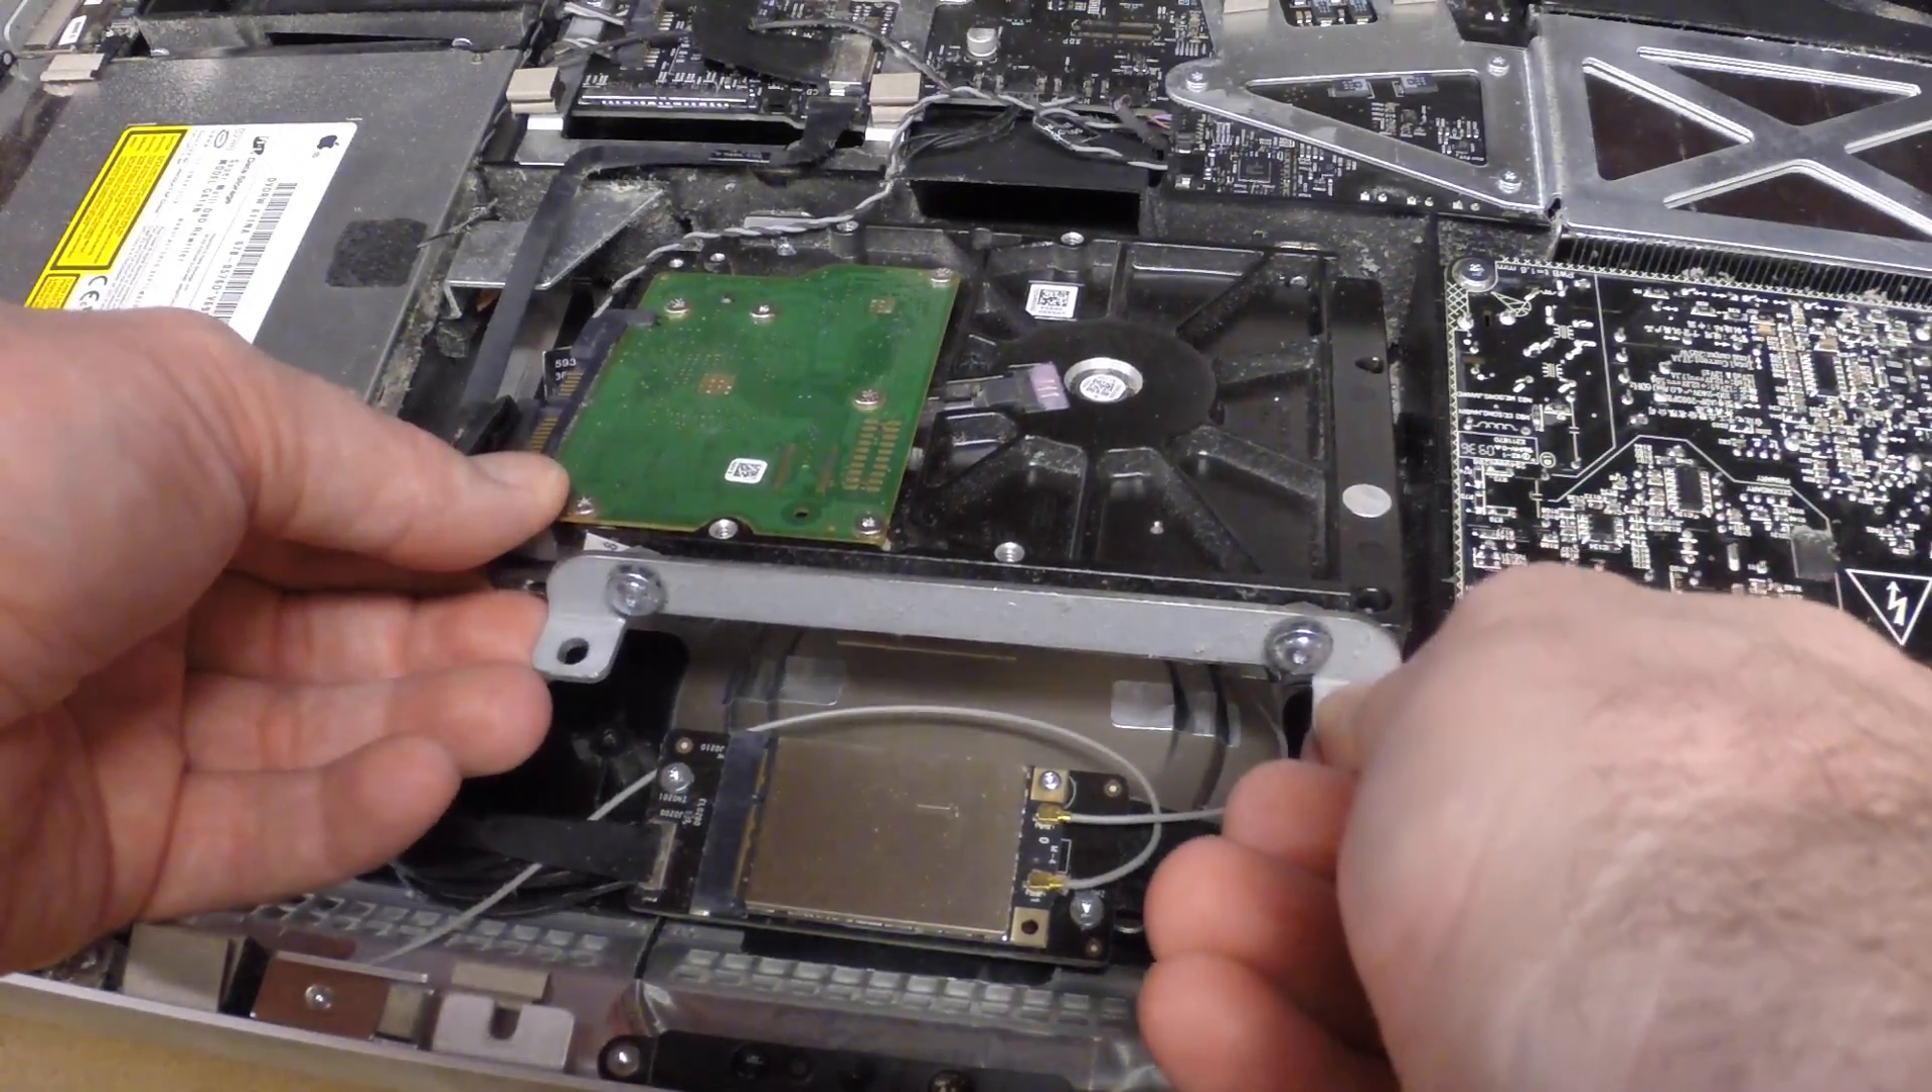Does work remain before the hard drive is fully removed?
Yes.